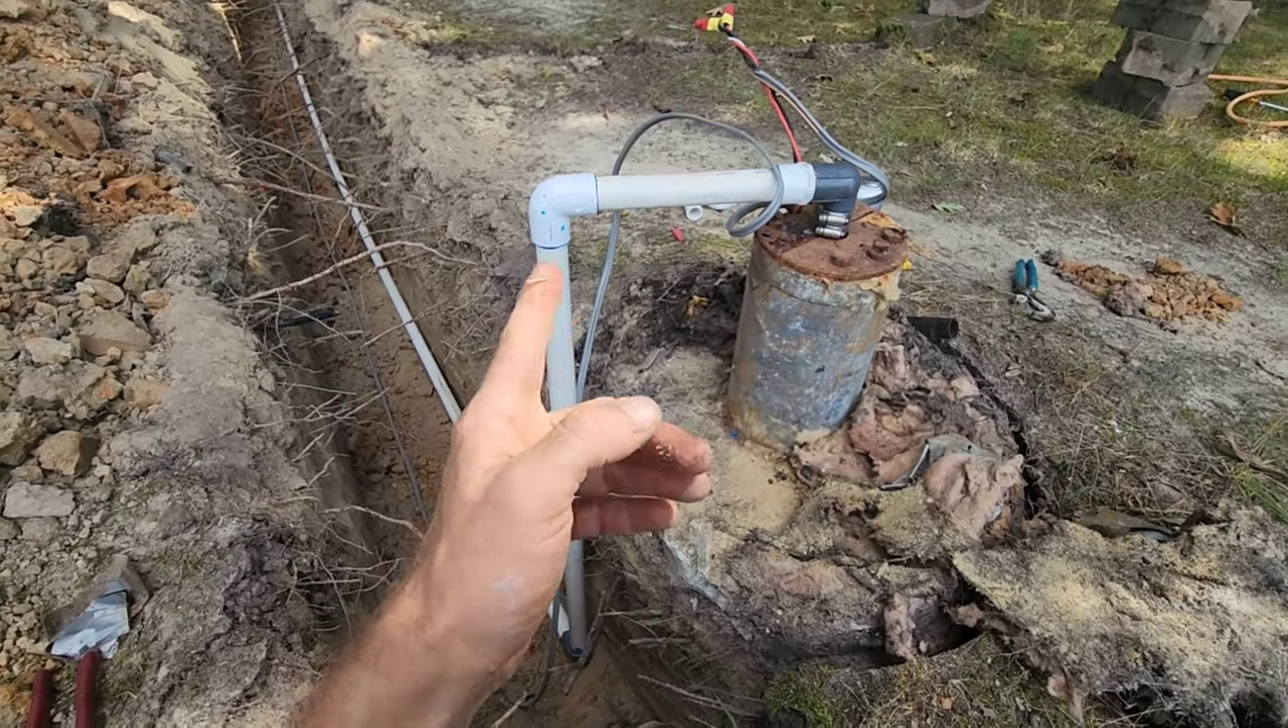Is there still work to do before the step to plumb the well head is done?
No.